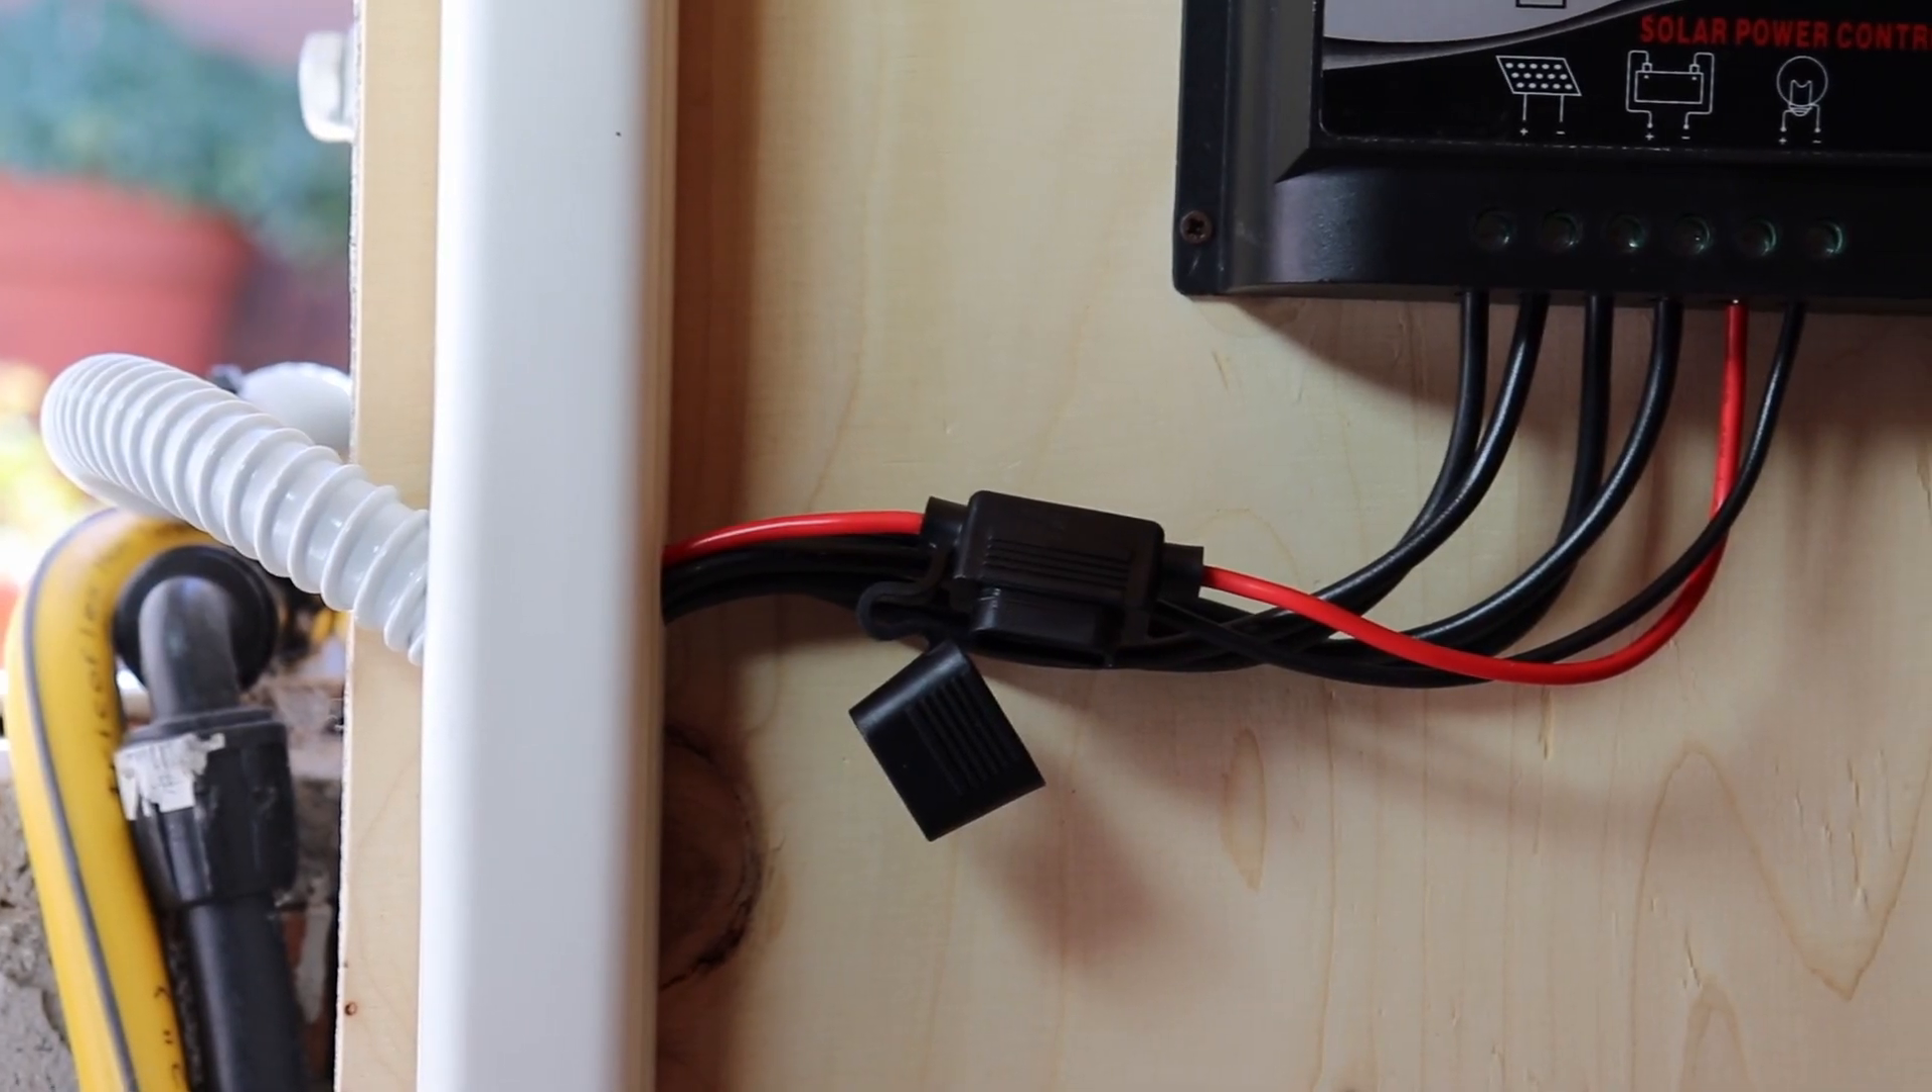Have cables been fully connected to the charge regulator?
Yes.